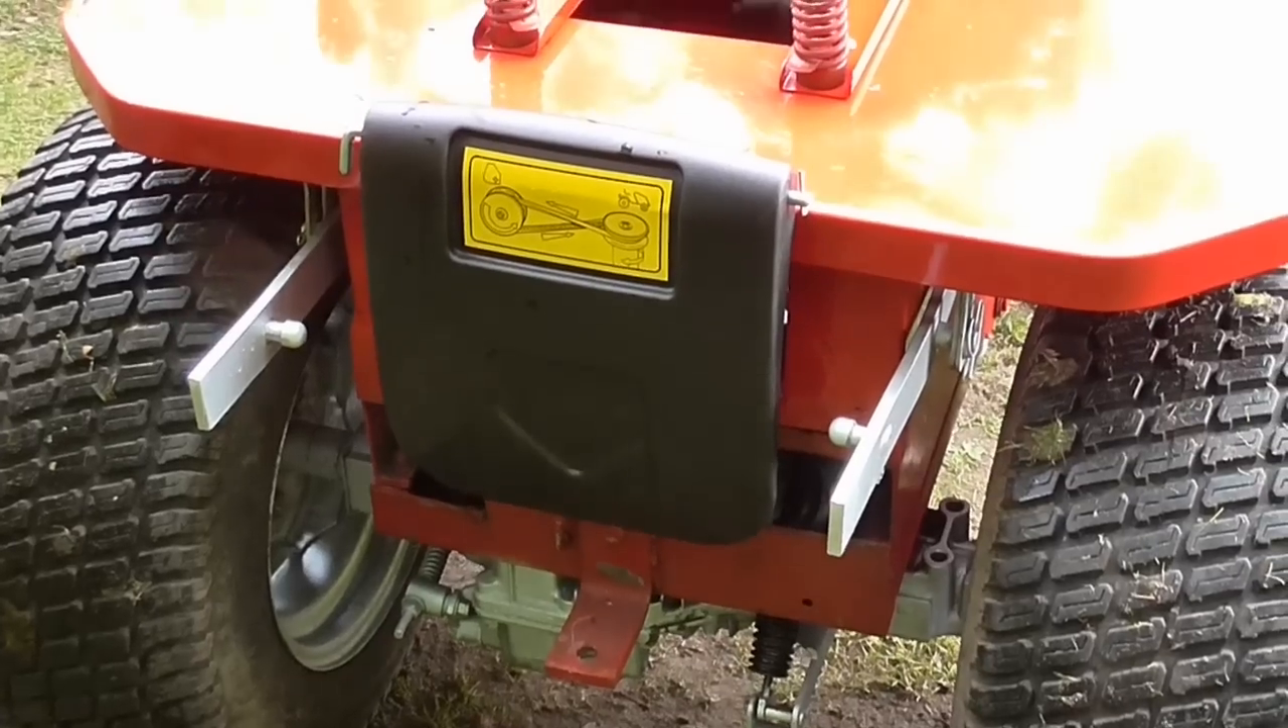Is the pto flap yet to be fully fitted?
No.